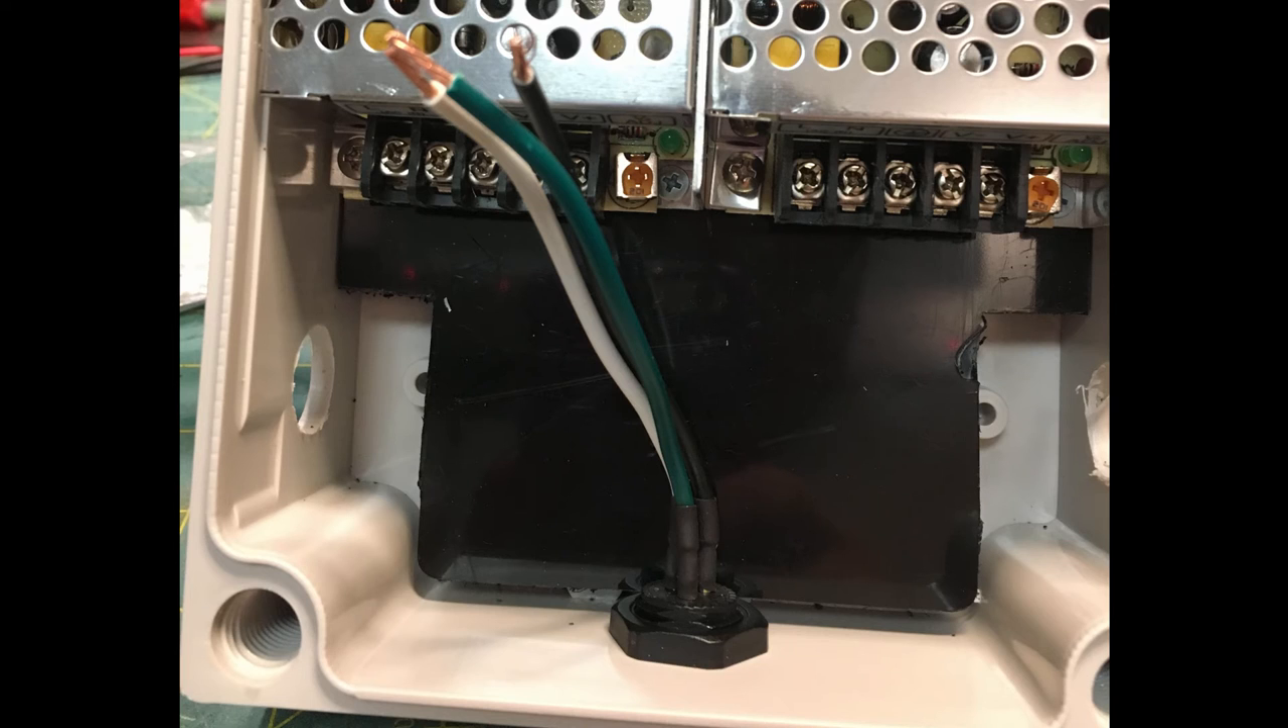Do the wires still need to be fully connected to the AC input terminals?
Yes.